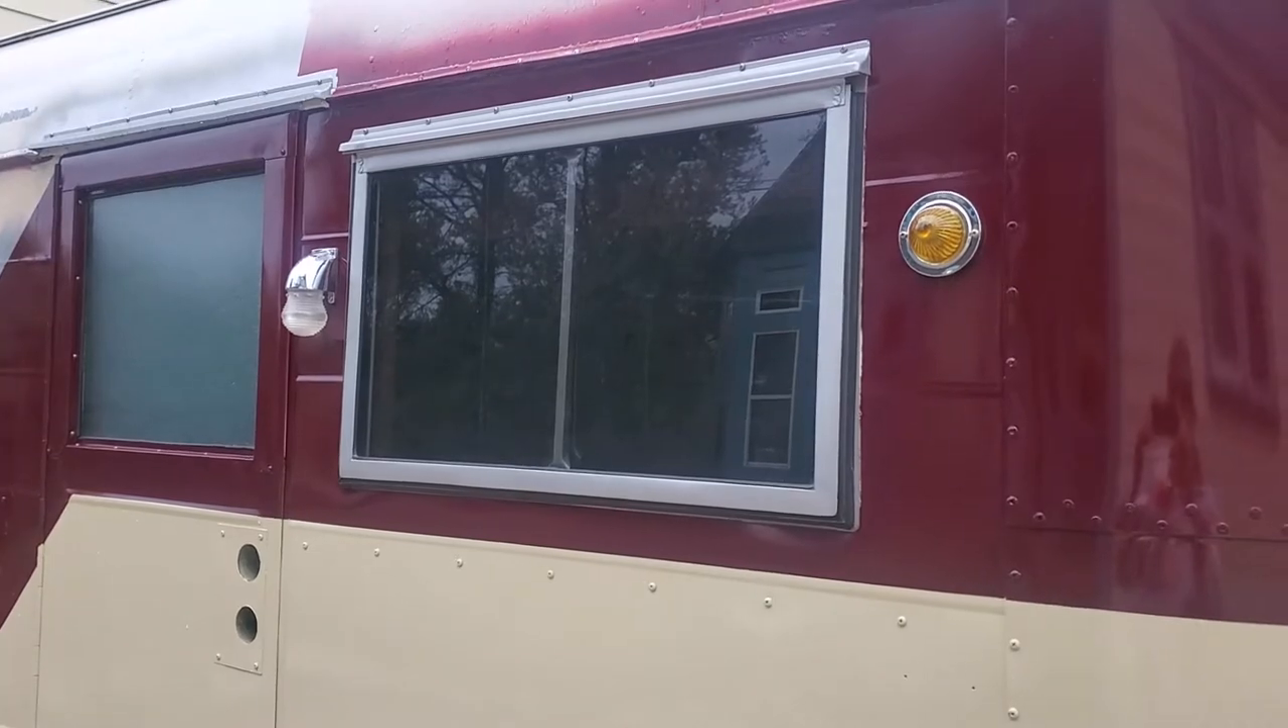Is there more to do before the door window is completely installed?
No.